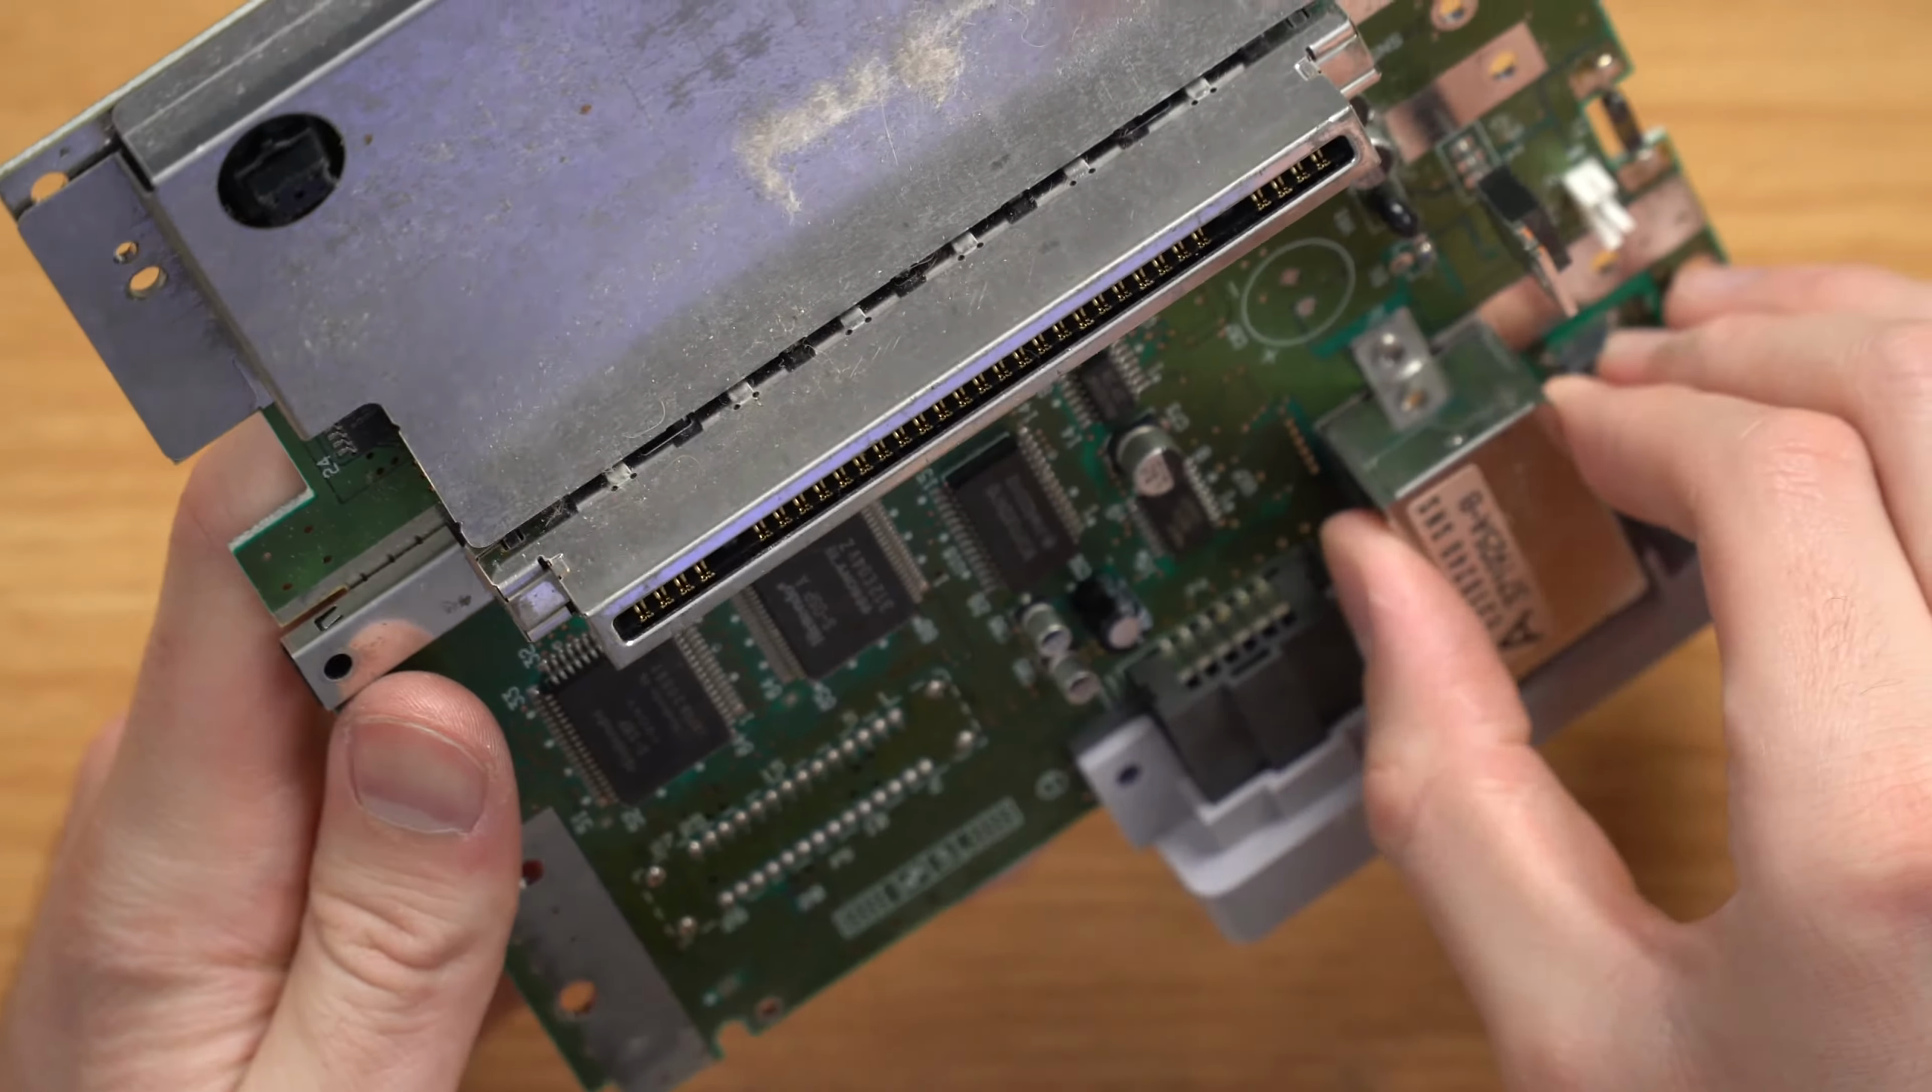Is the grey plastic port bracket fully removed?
No.